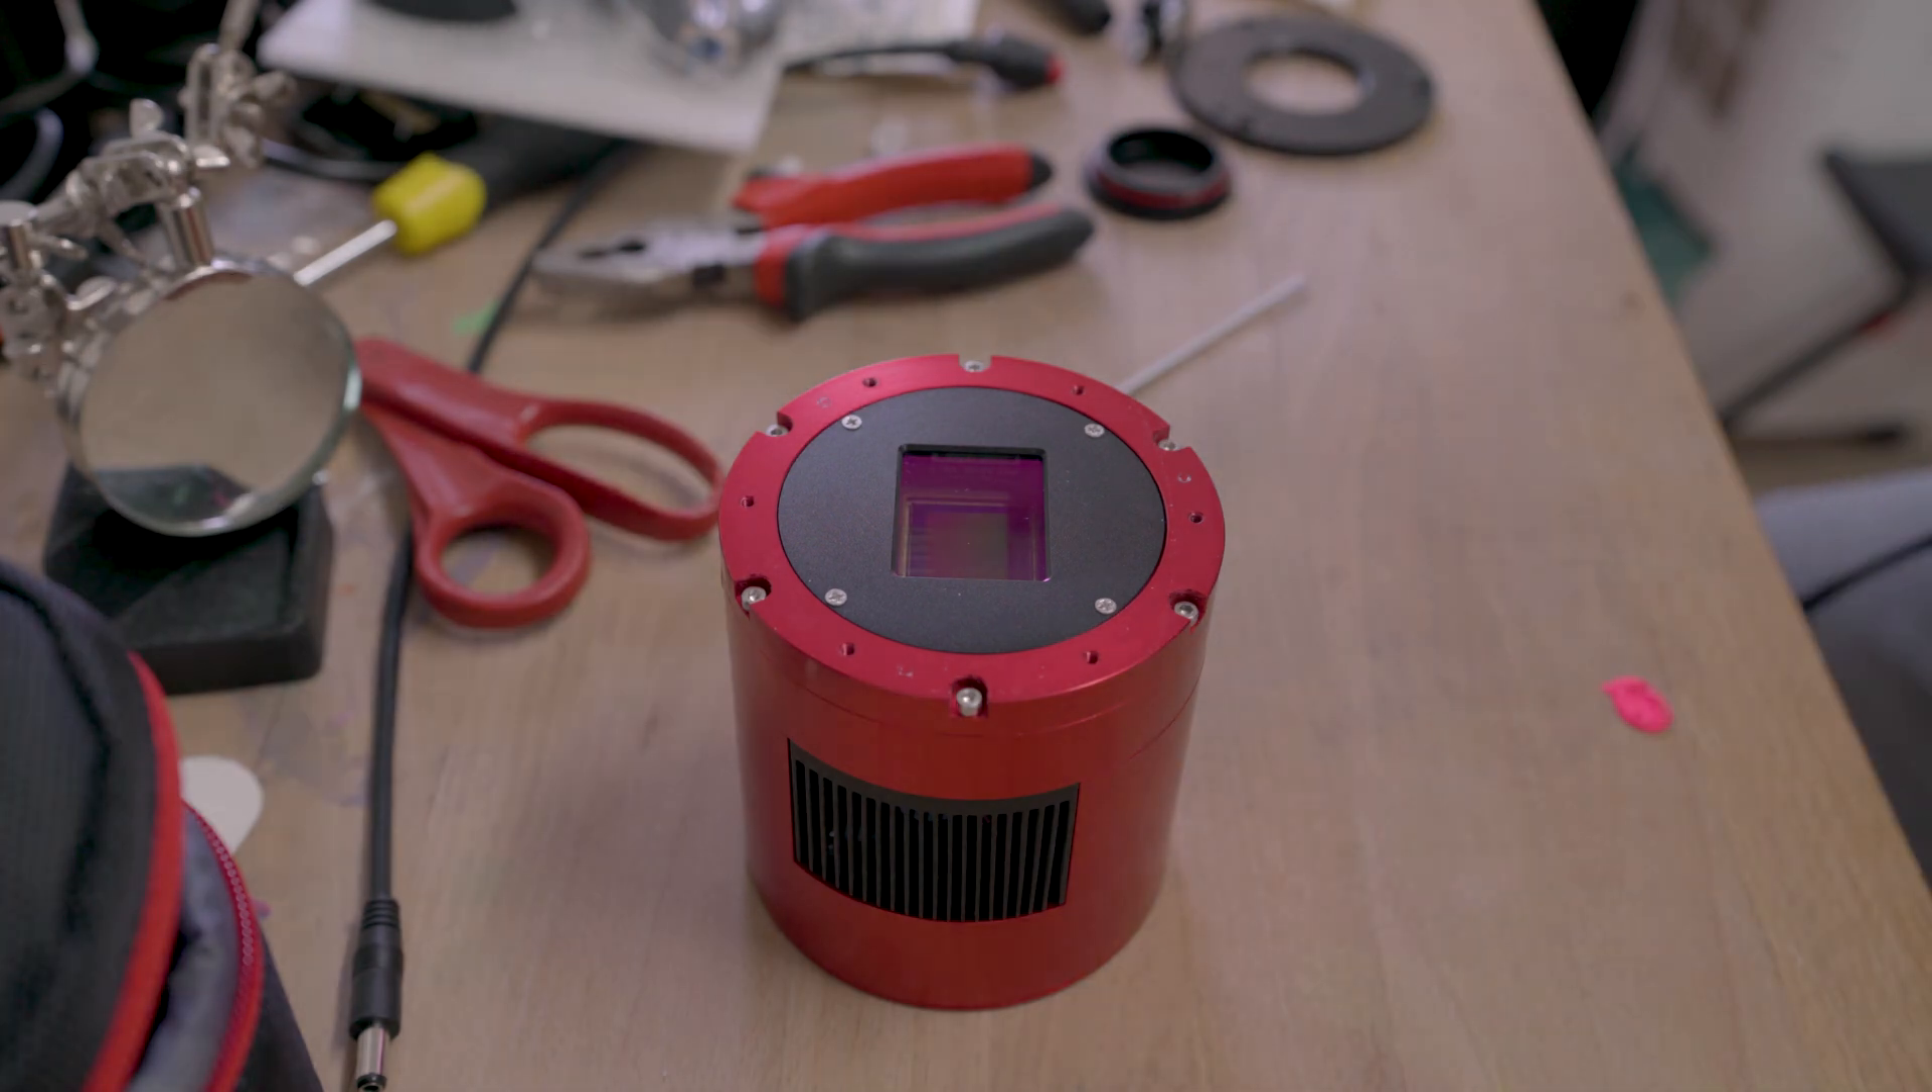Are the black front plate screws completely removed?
No.